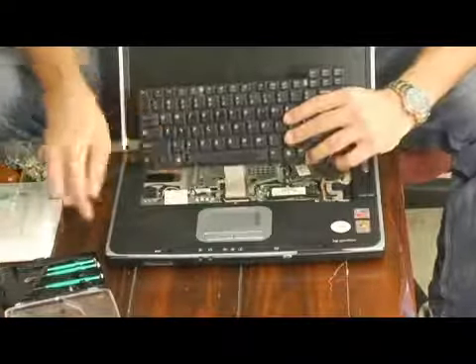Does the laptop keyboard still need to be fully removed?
Yes.